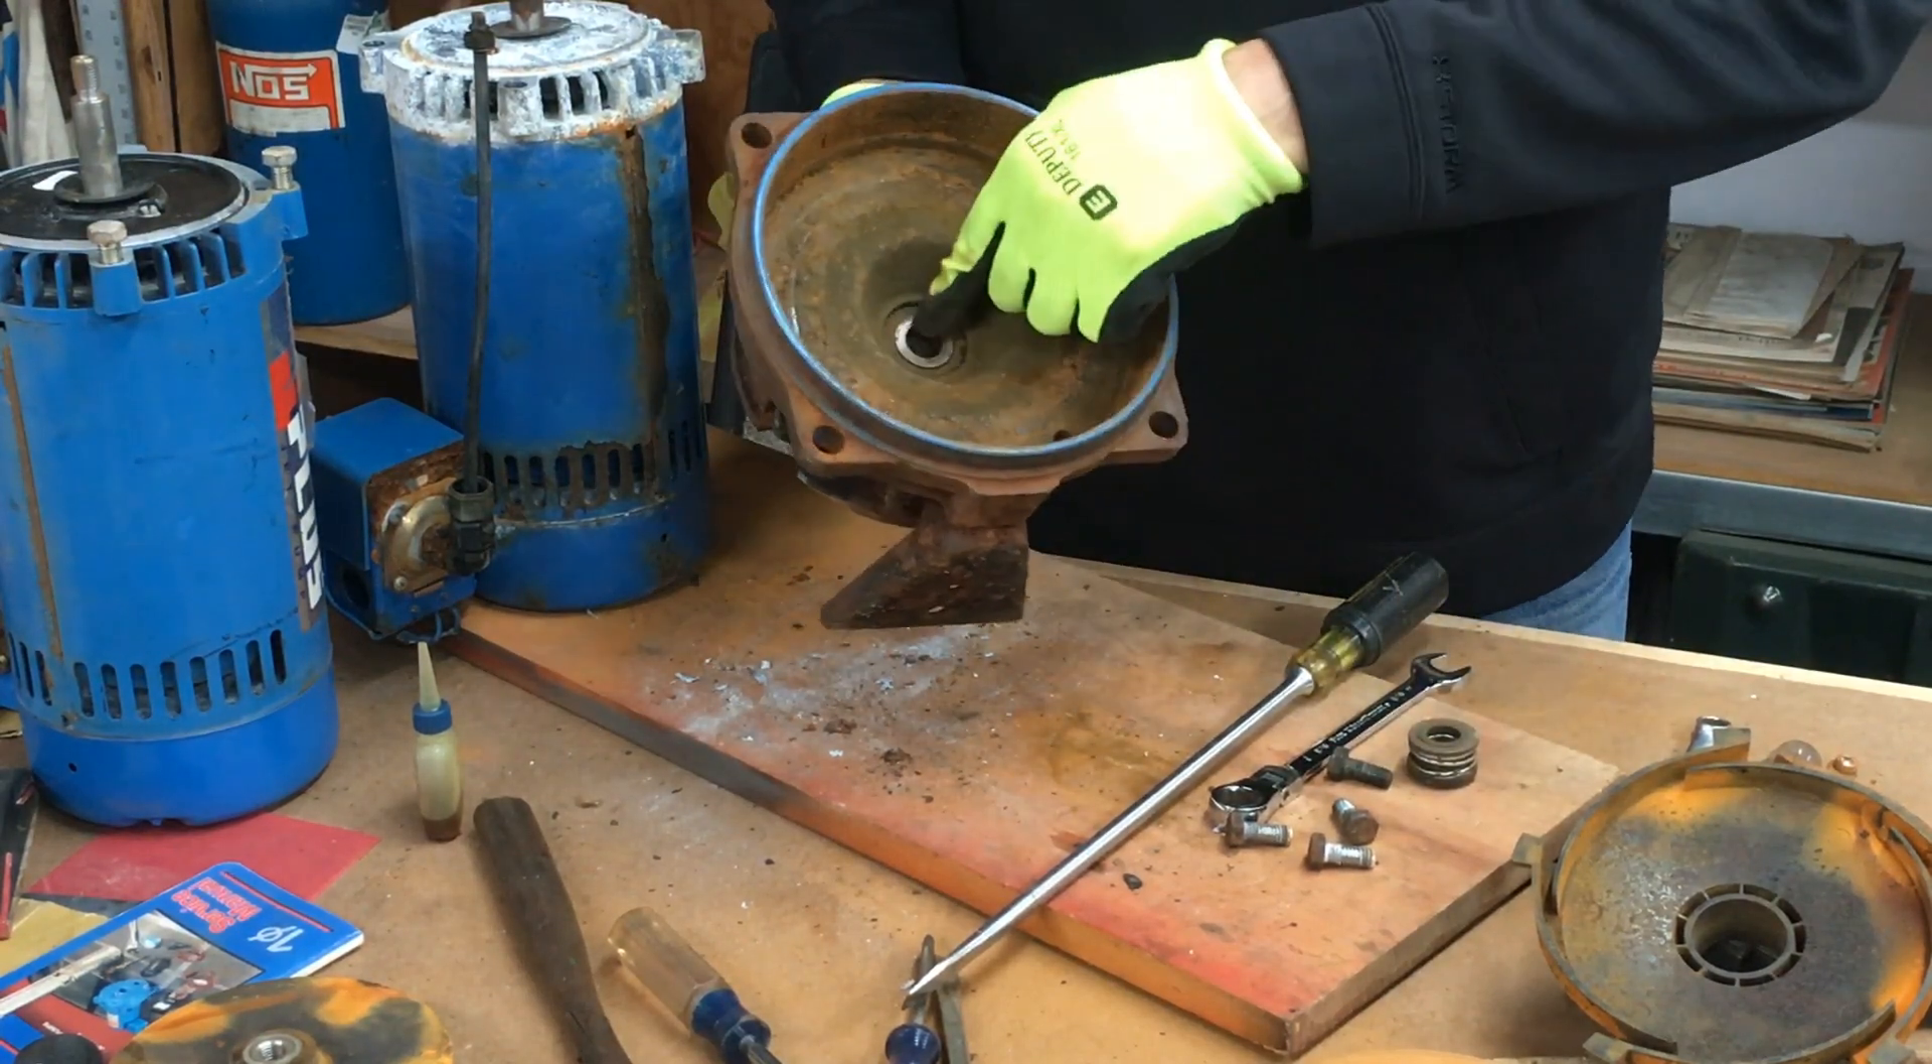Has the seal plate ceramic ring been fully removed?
No.